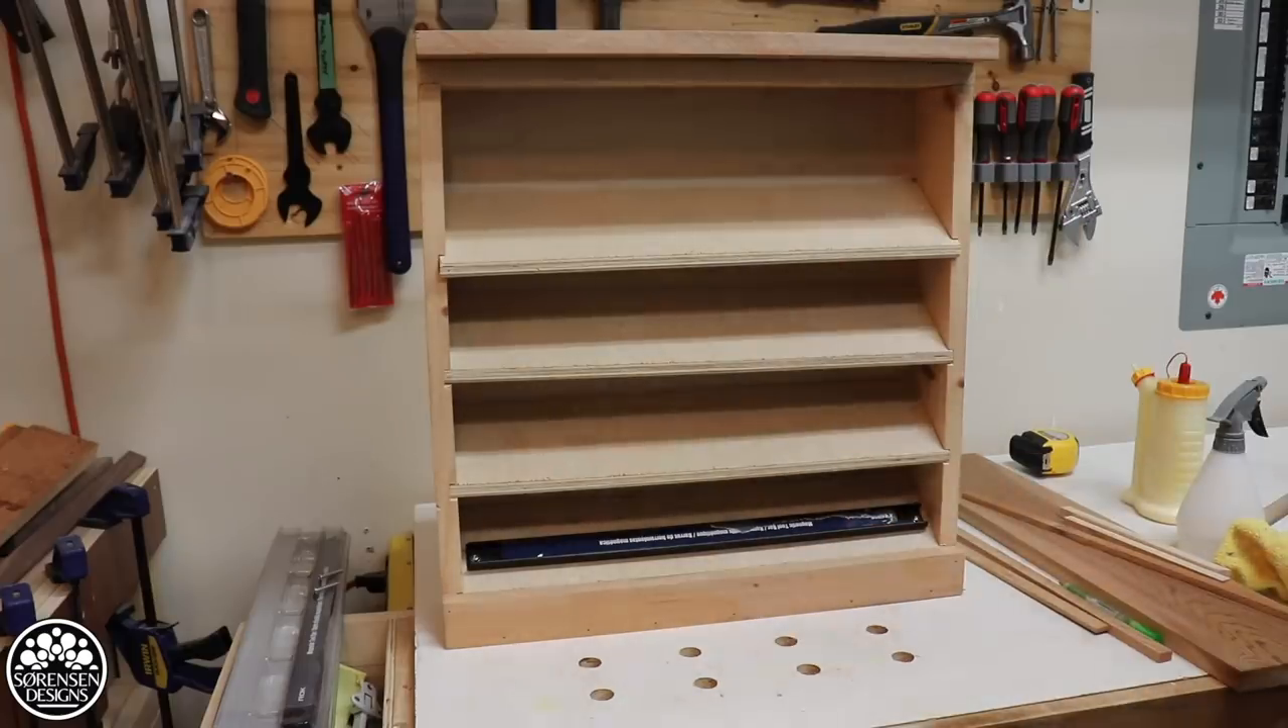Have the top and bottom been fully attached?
Yes.